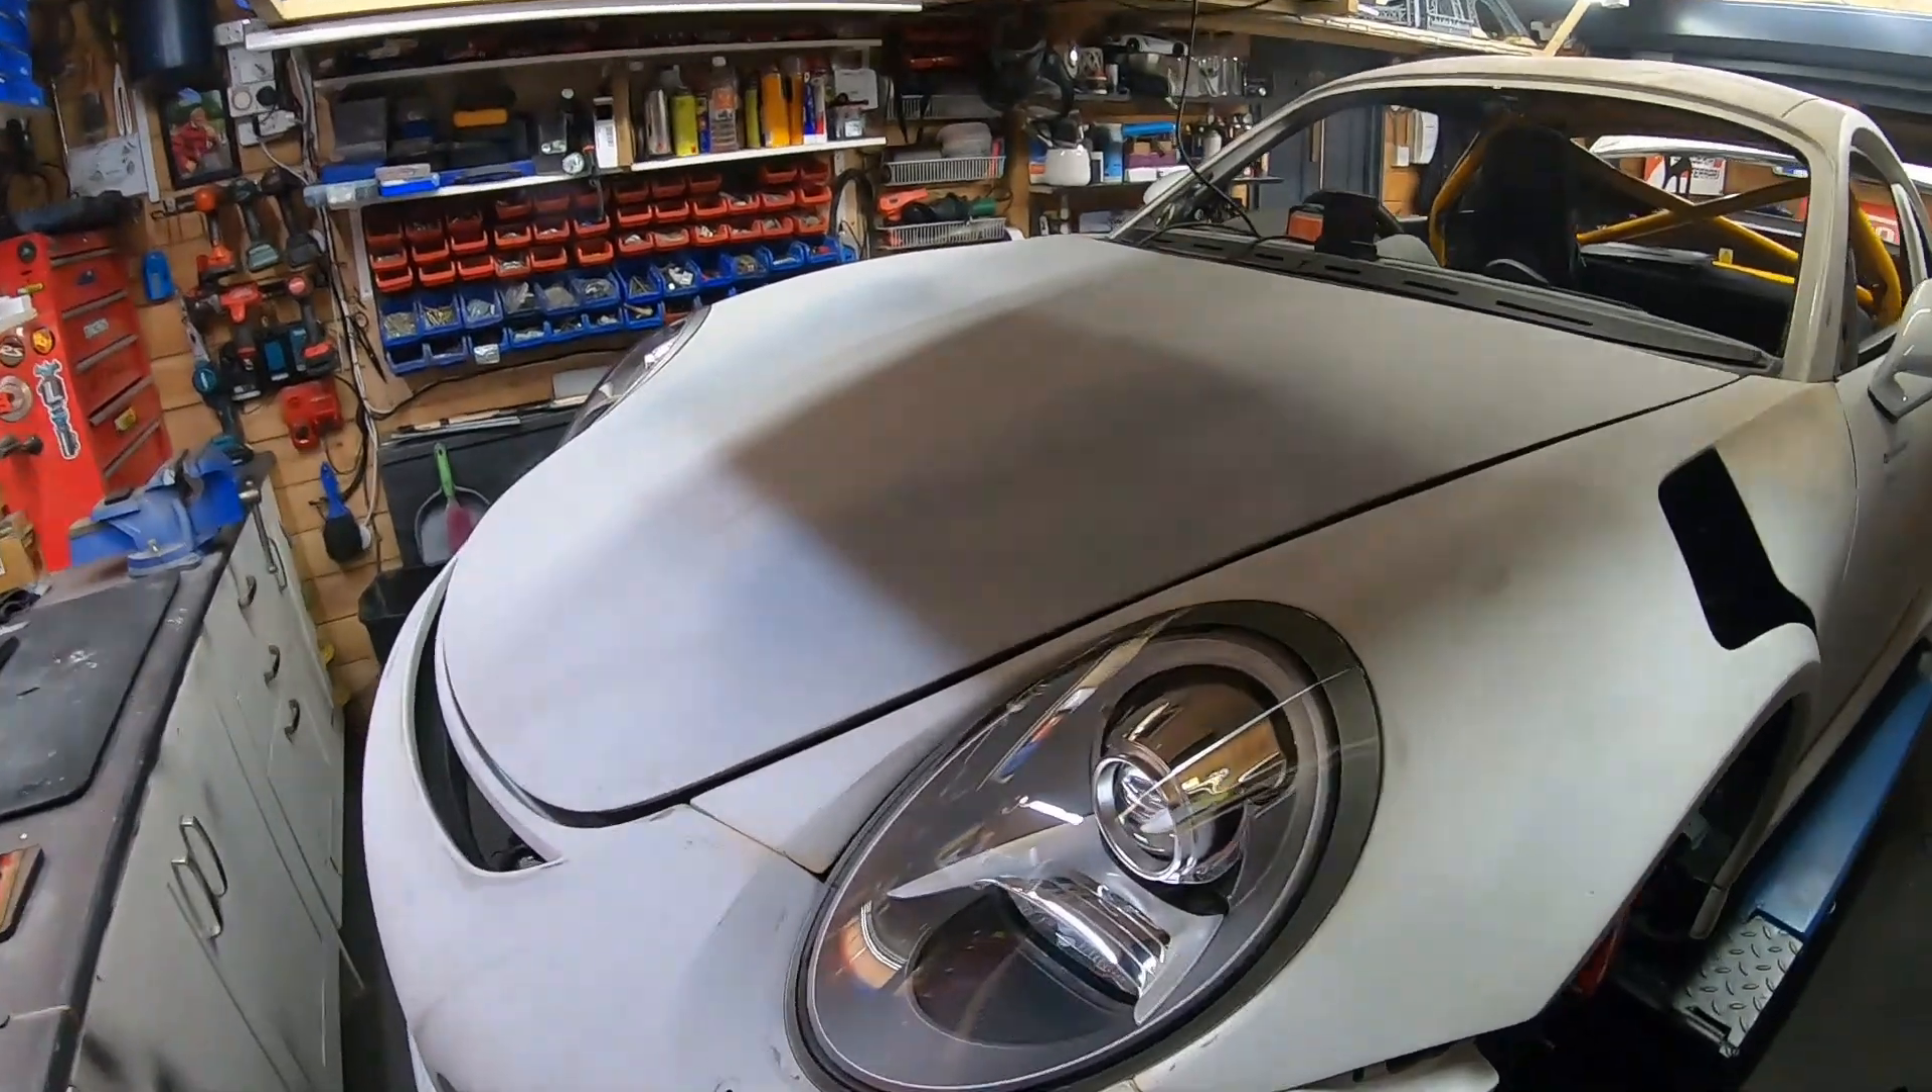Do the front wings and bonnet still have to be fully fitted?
No.